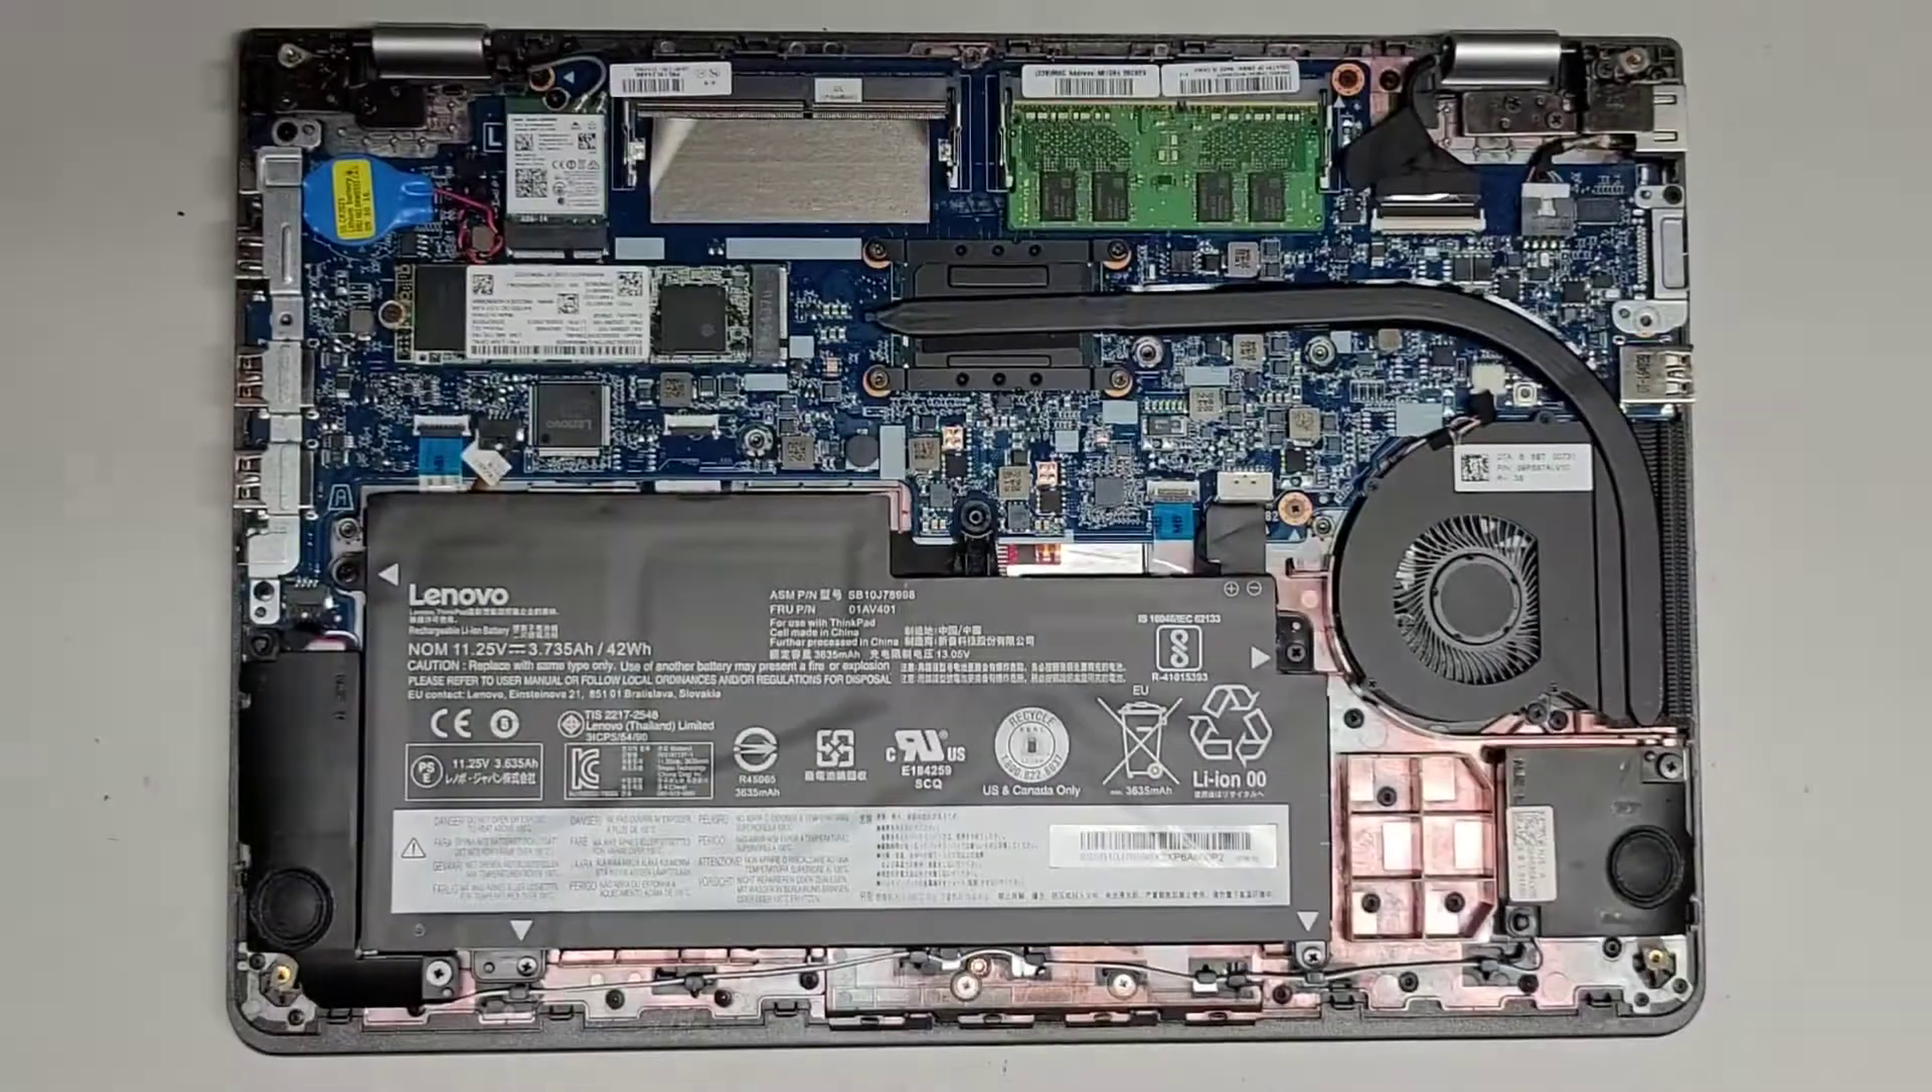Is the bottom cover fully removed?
Yes.